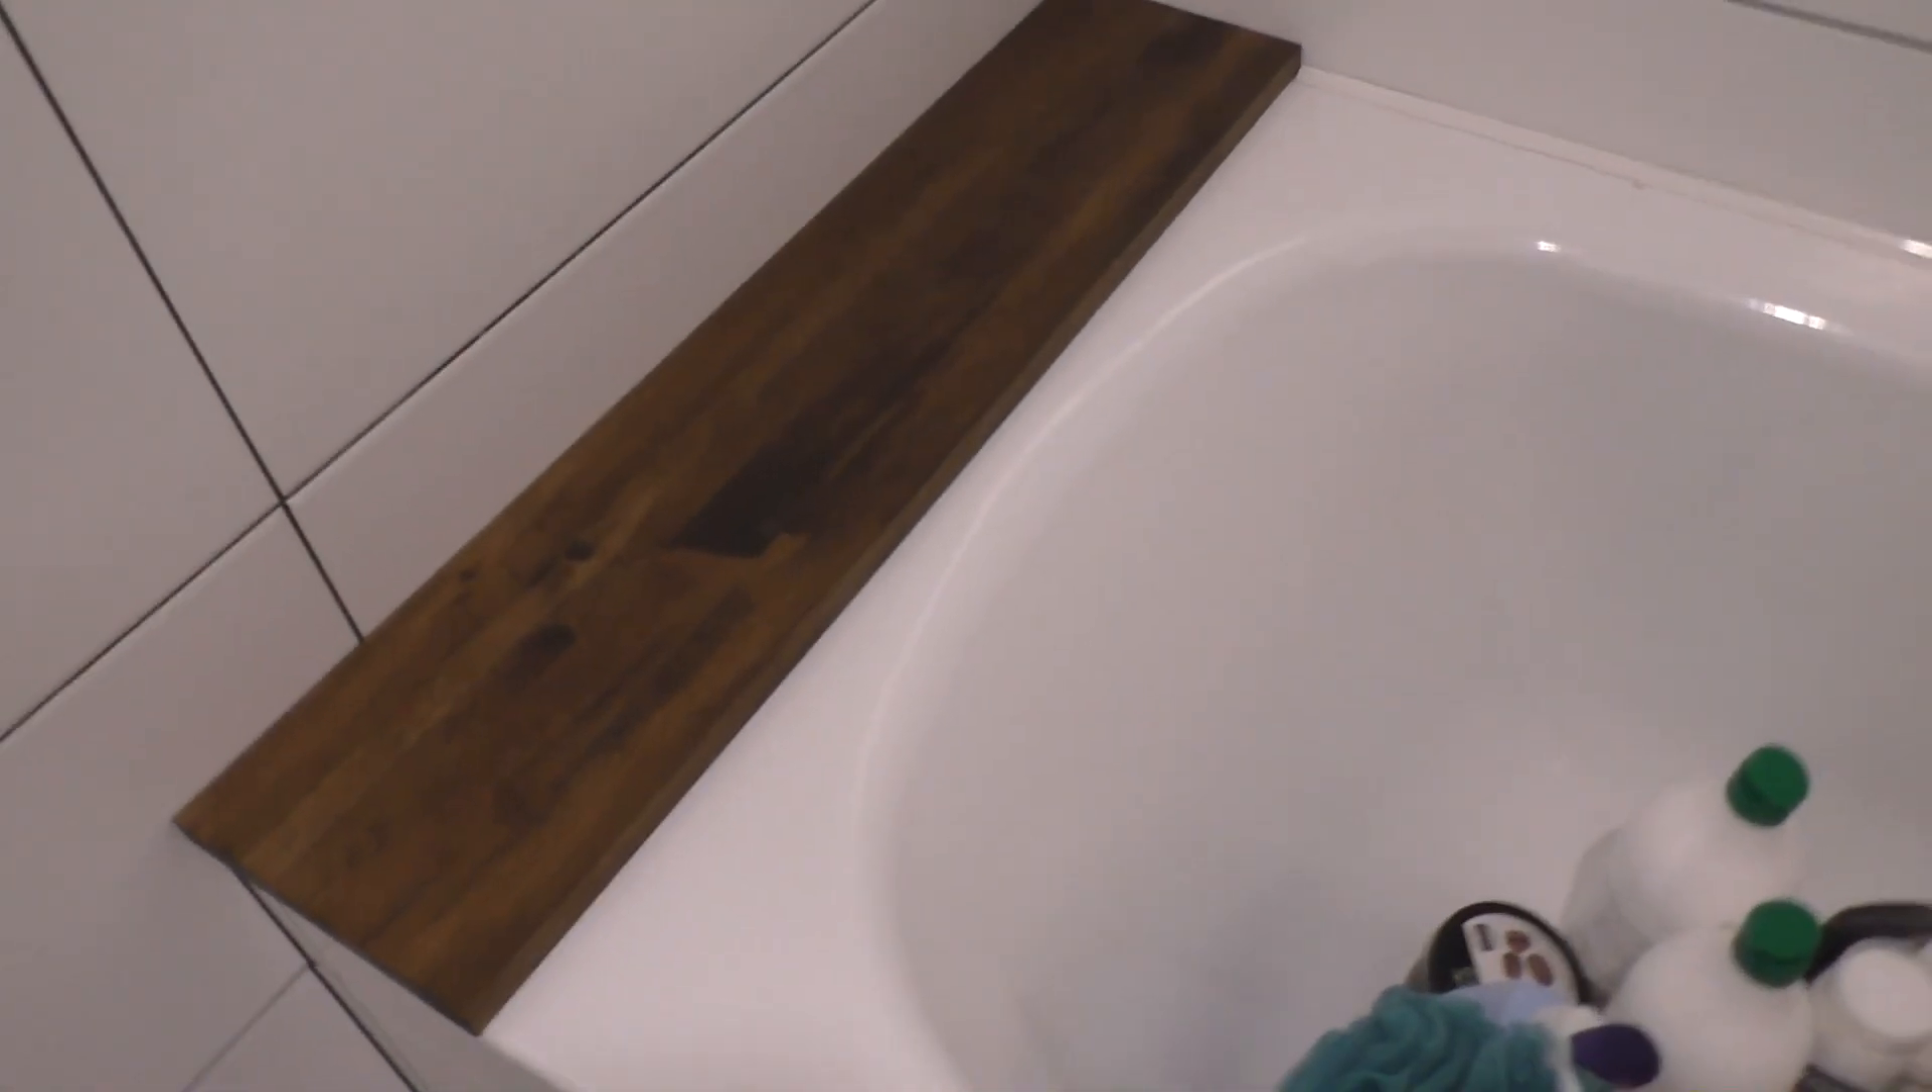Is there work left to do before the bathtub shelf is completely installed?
No.